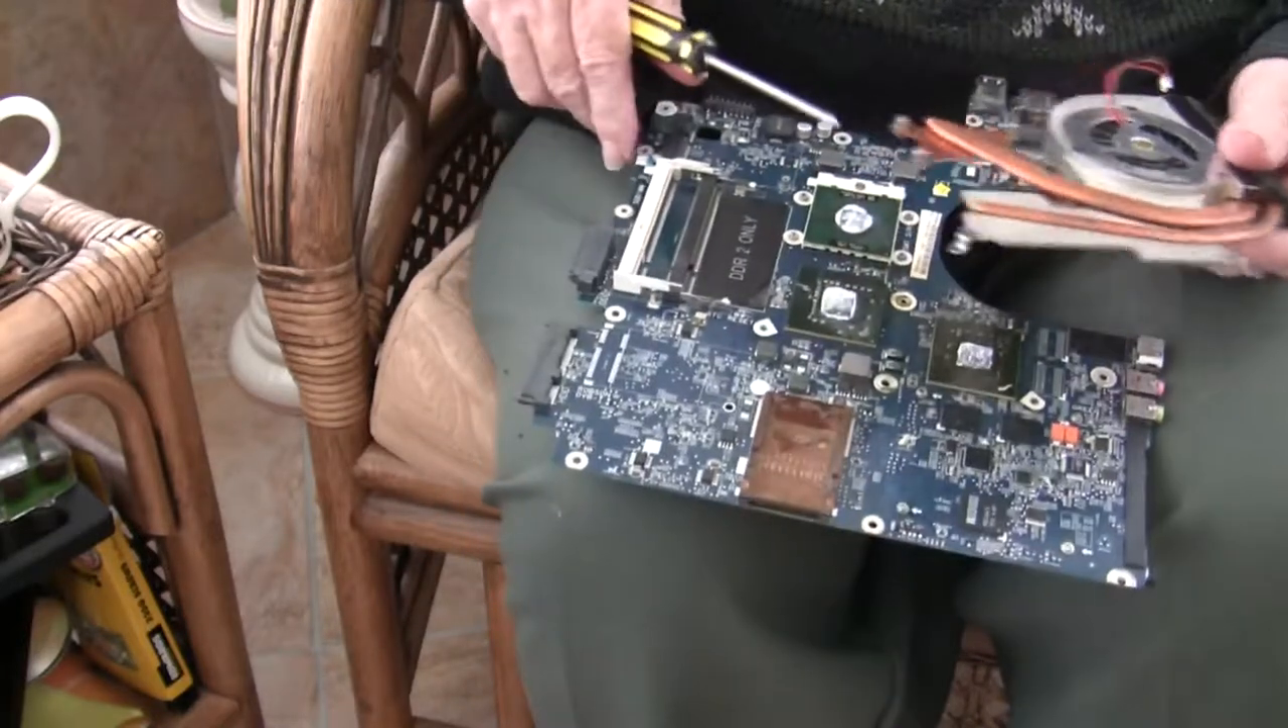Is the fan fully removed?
Yes.